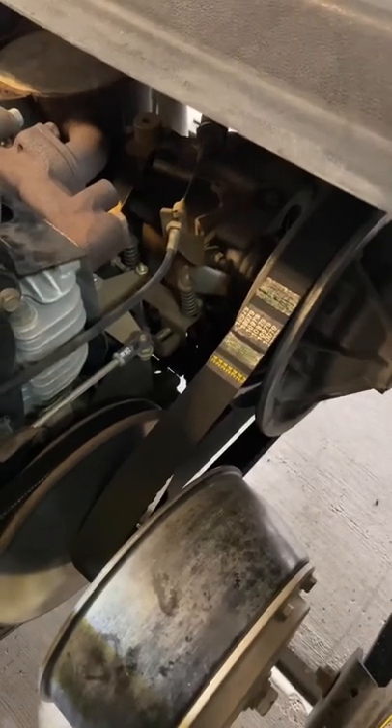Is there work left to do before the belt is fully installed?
No.